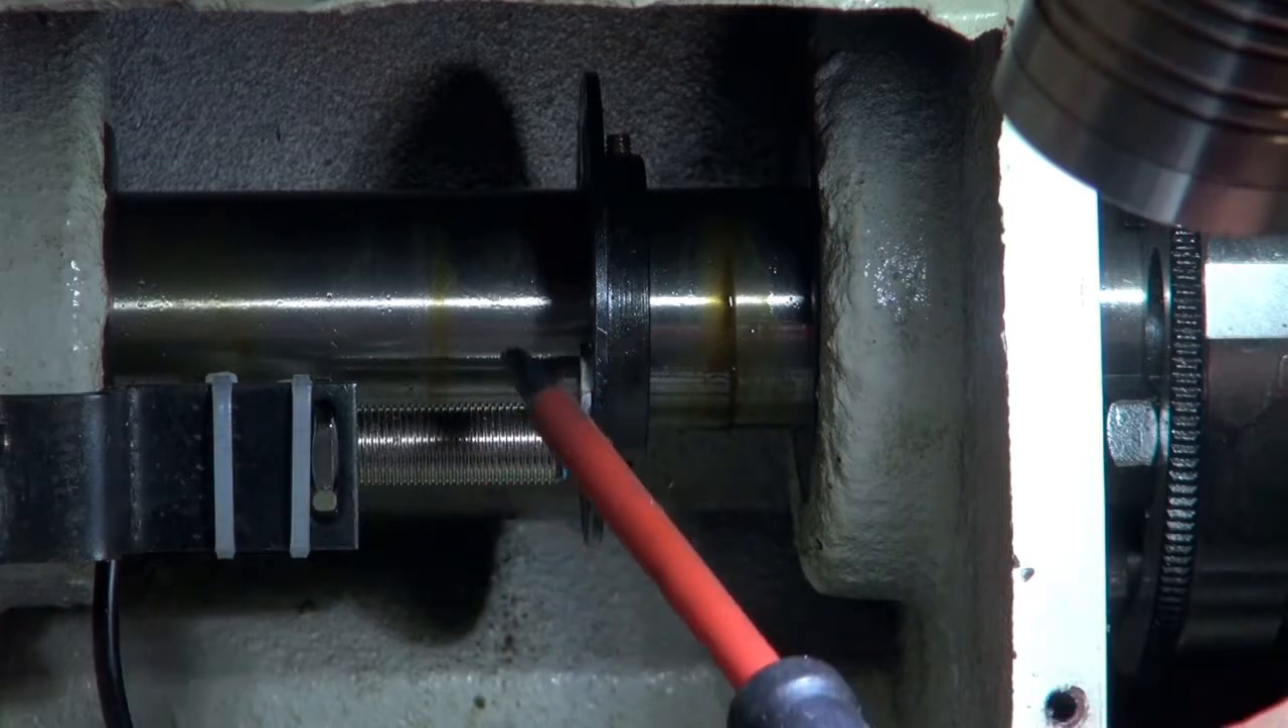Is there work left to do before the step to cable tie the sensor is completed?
No.